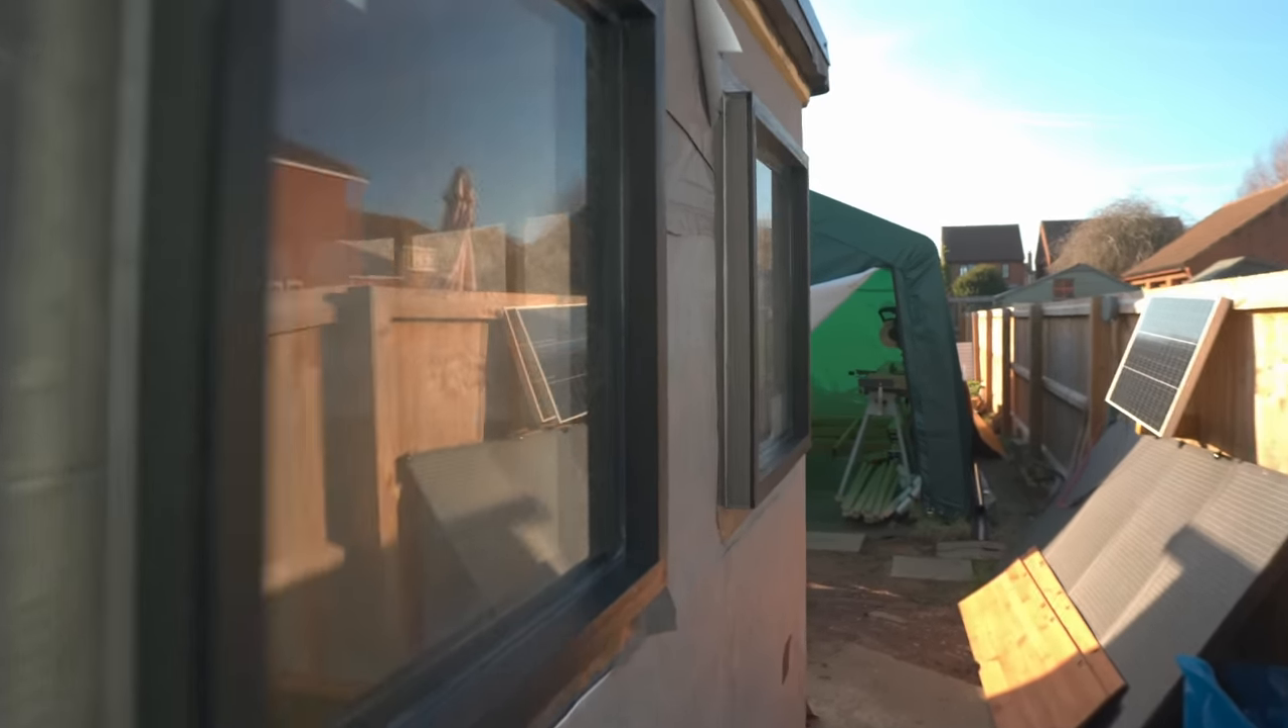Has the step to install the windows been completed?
Yes.